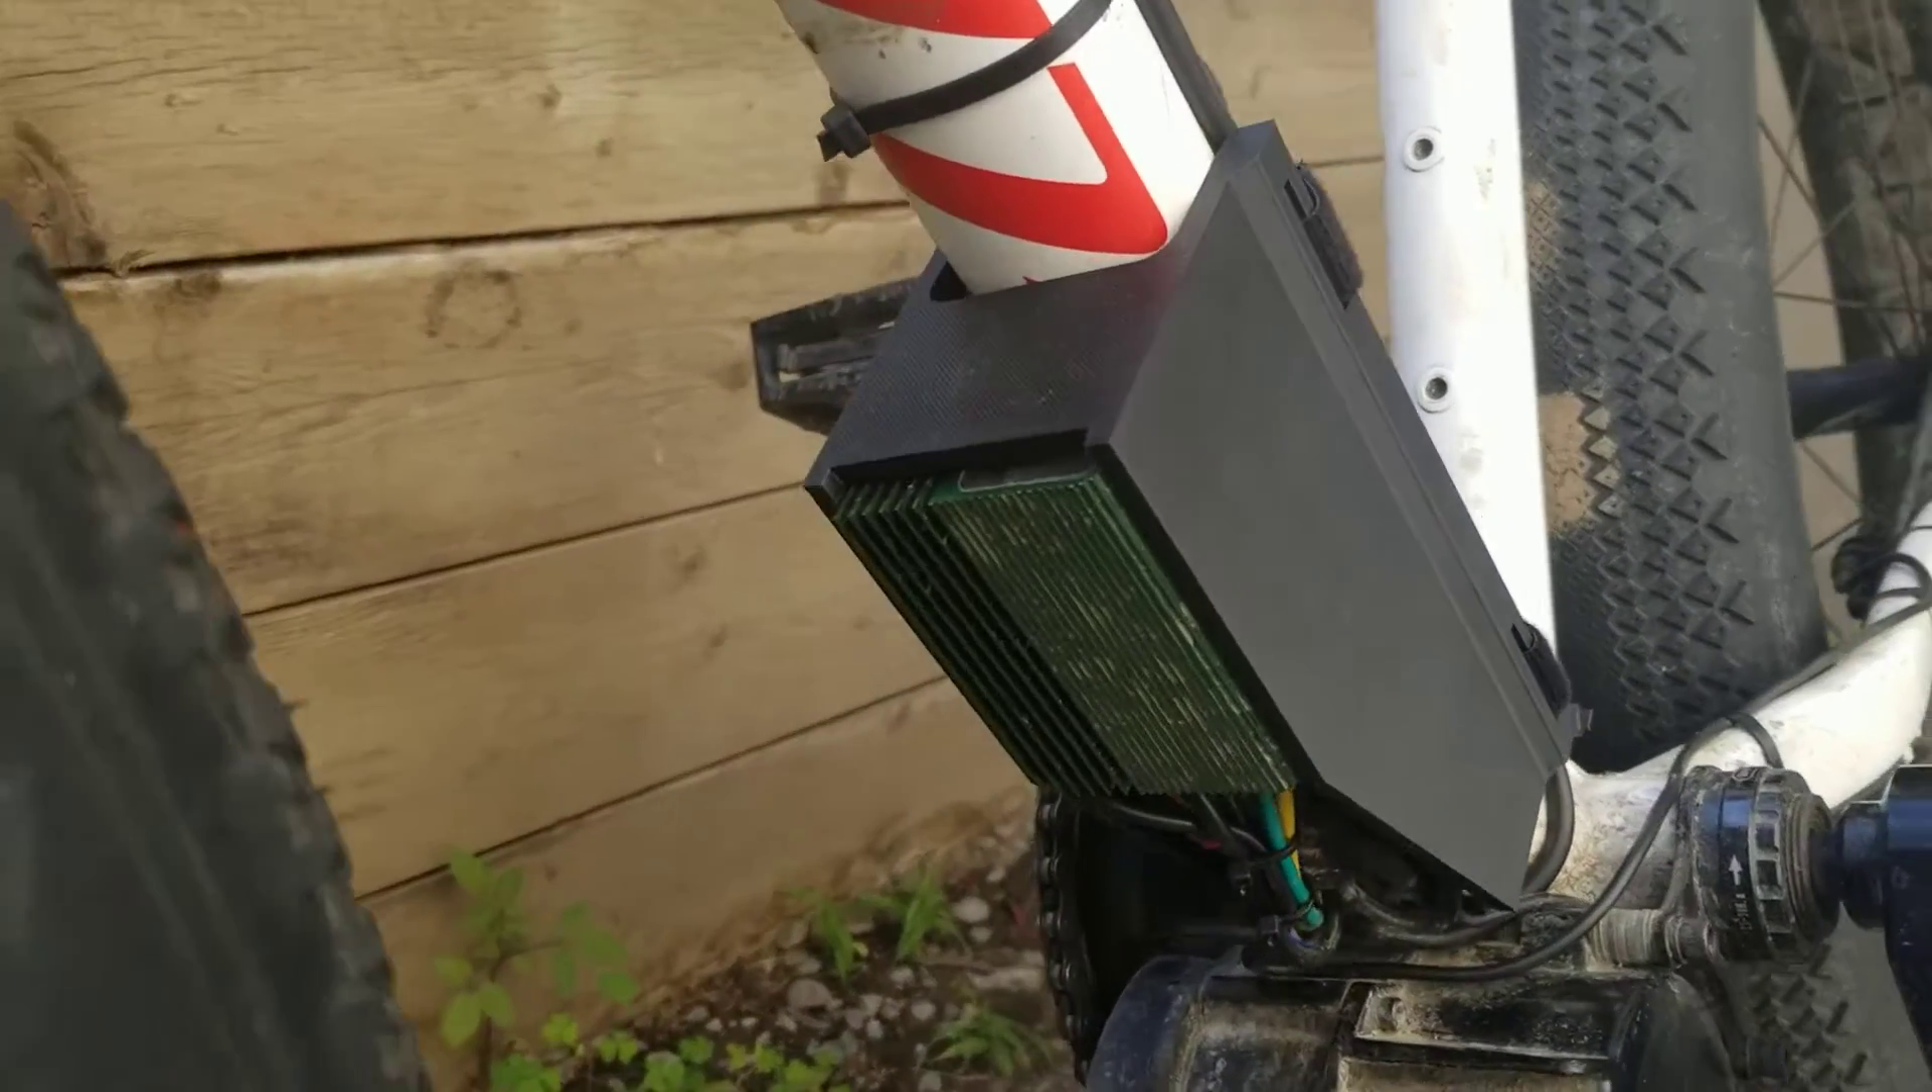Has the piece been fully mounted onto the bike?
Yes.